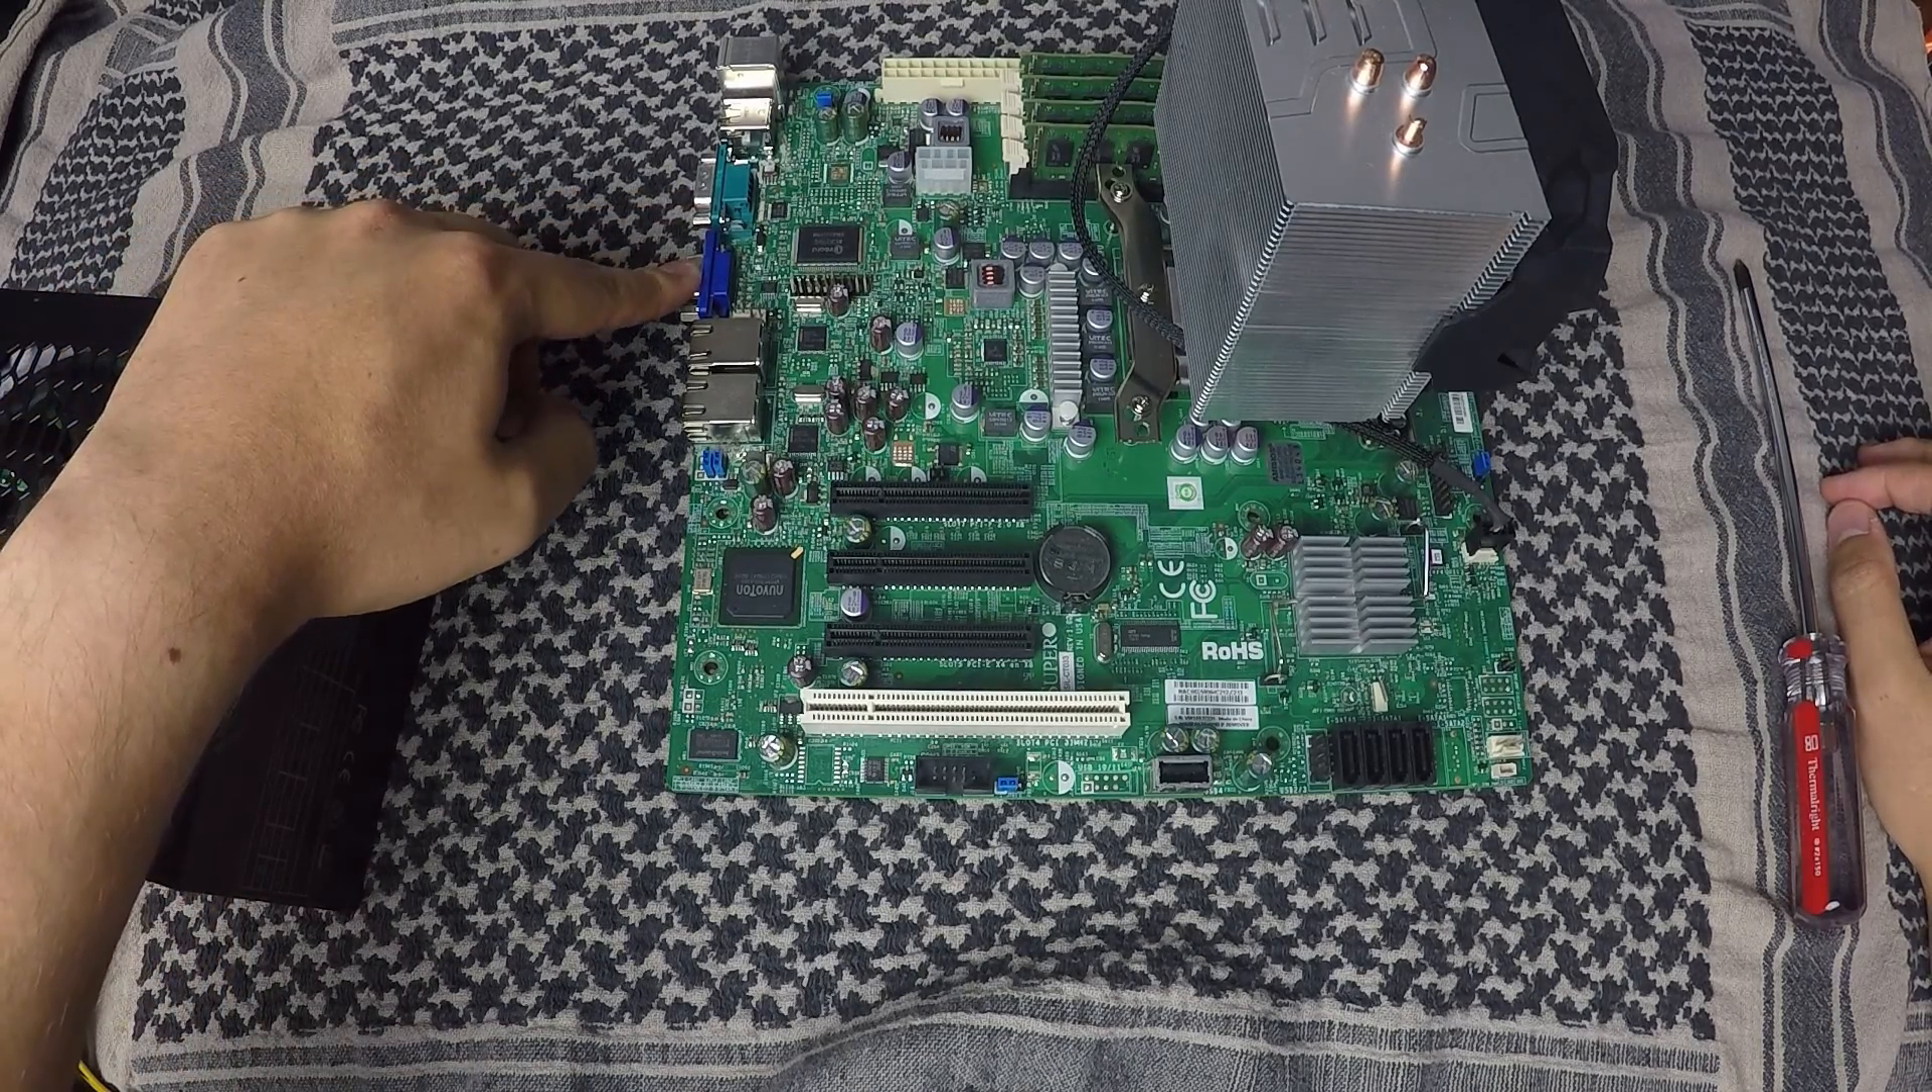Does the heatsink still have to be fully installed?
No.